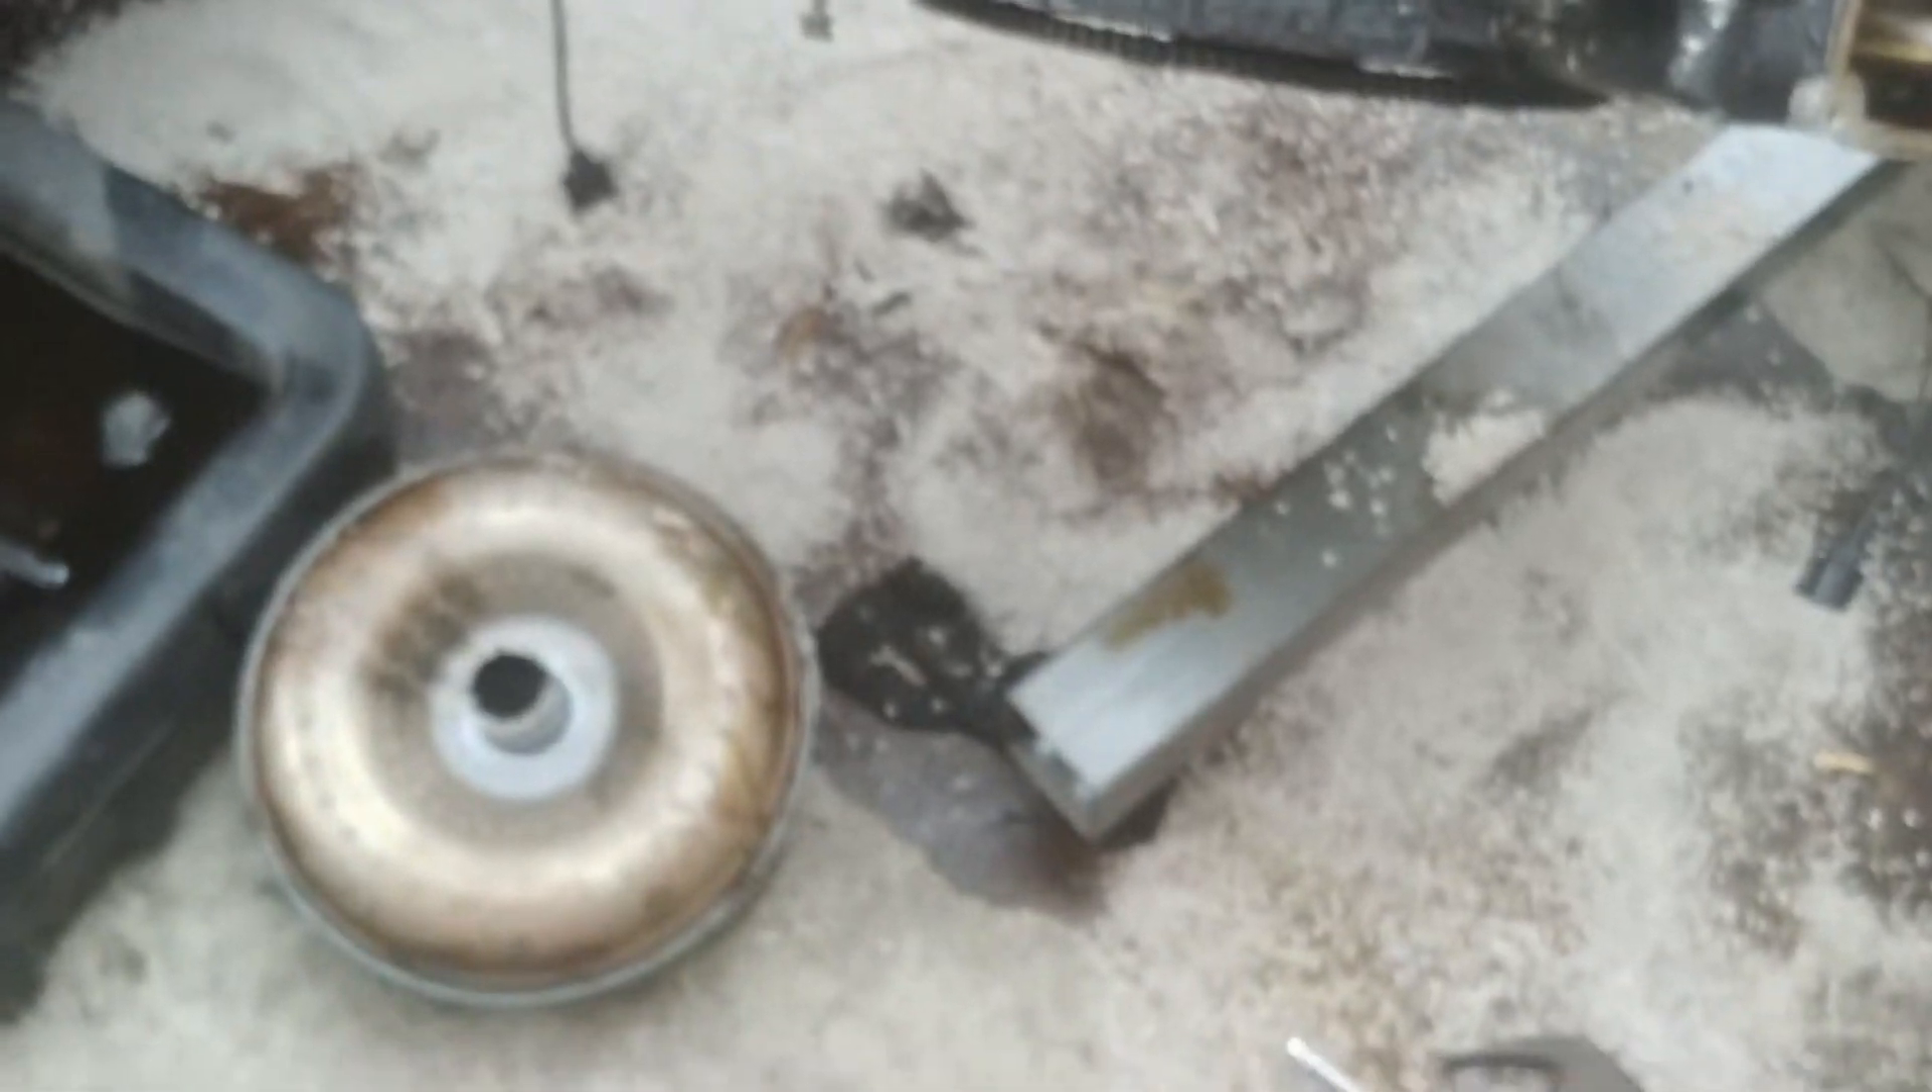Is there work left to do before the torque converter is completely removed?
No.